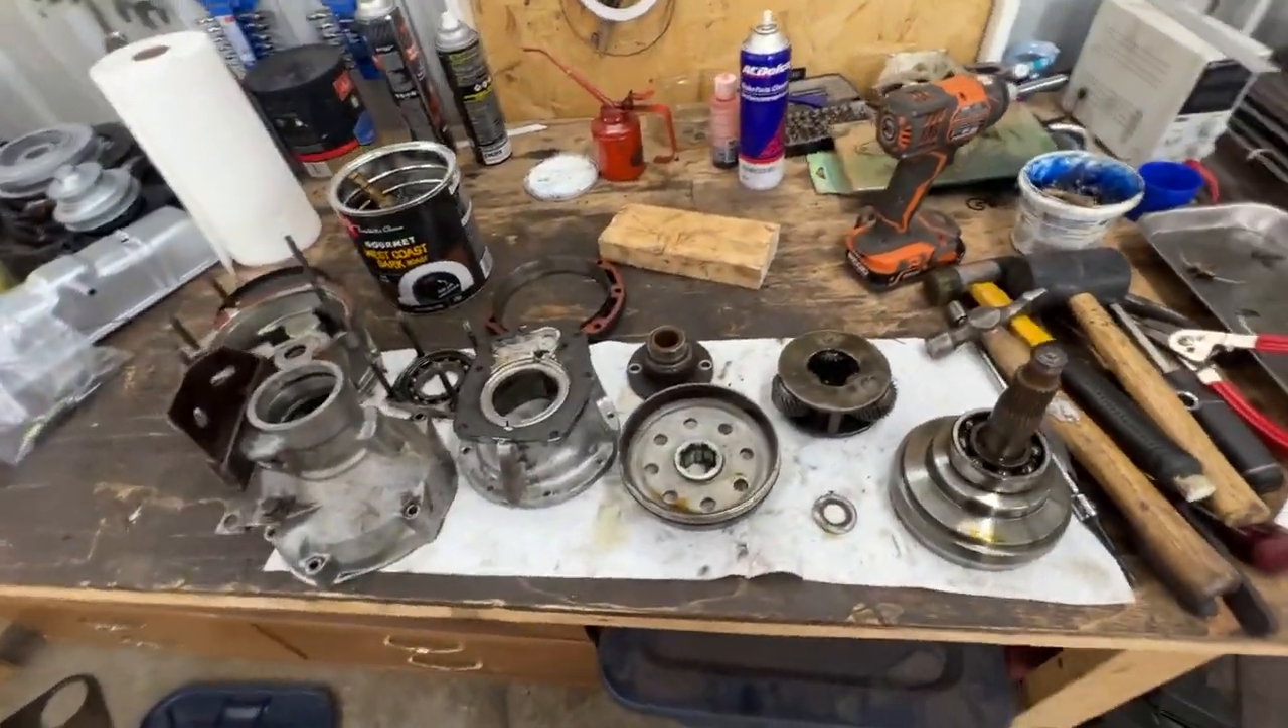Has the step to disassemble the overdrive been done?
Yes.